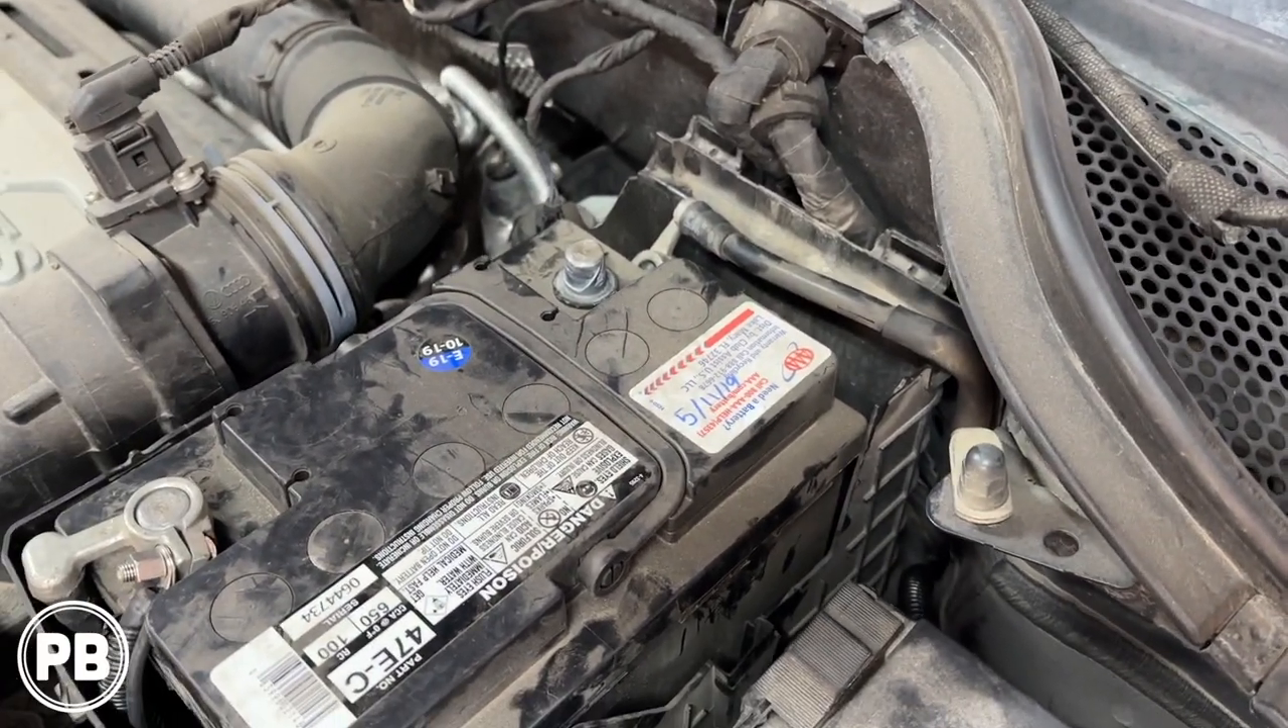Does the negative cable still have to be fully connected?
Yes.